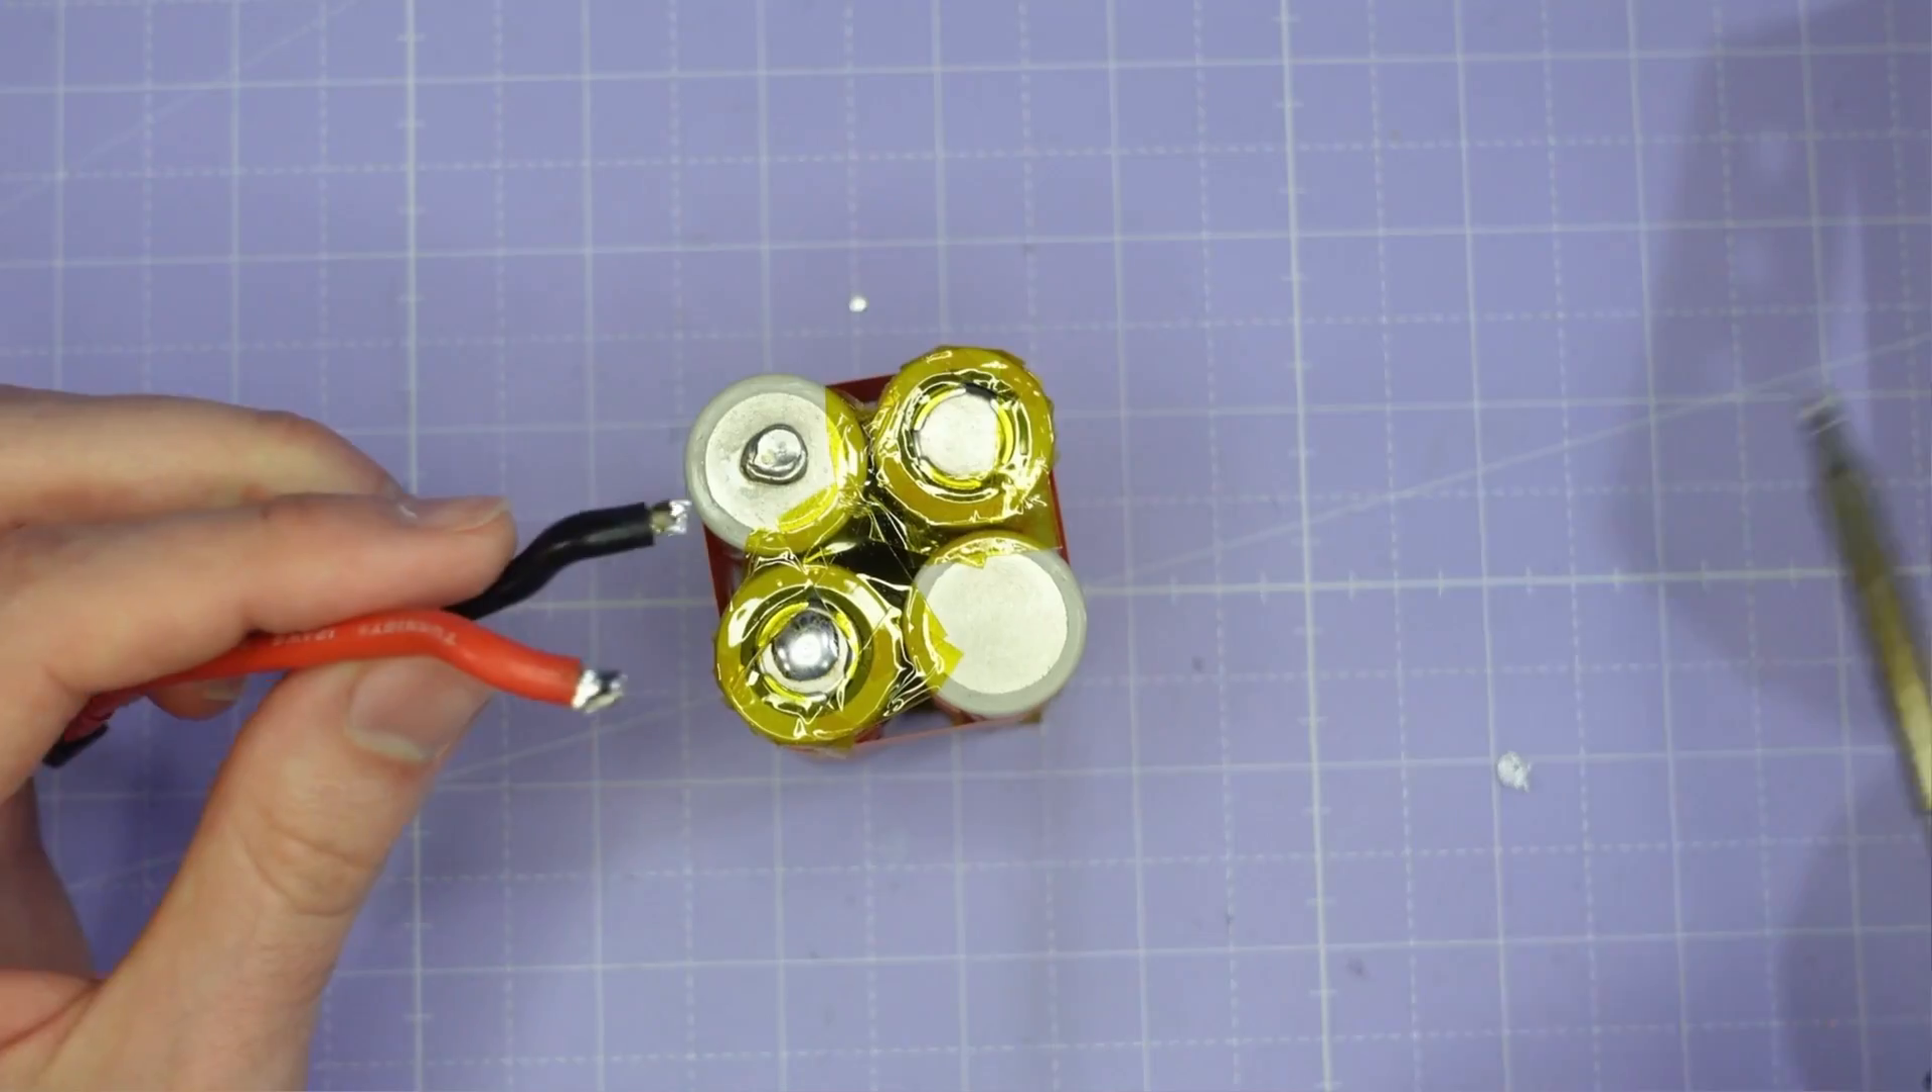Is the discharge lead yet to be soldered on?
Yes.